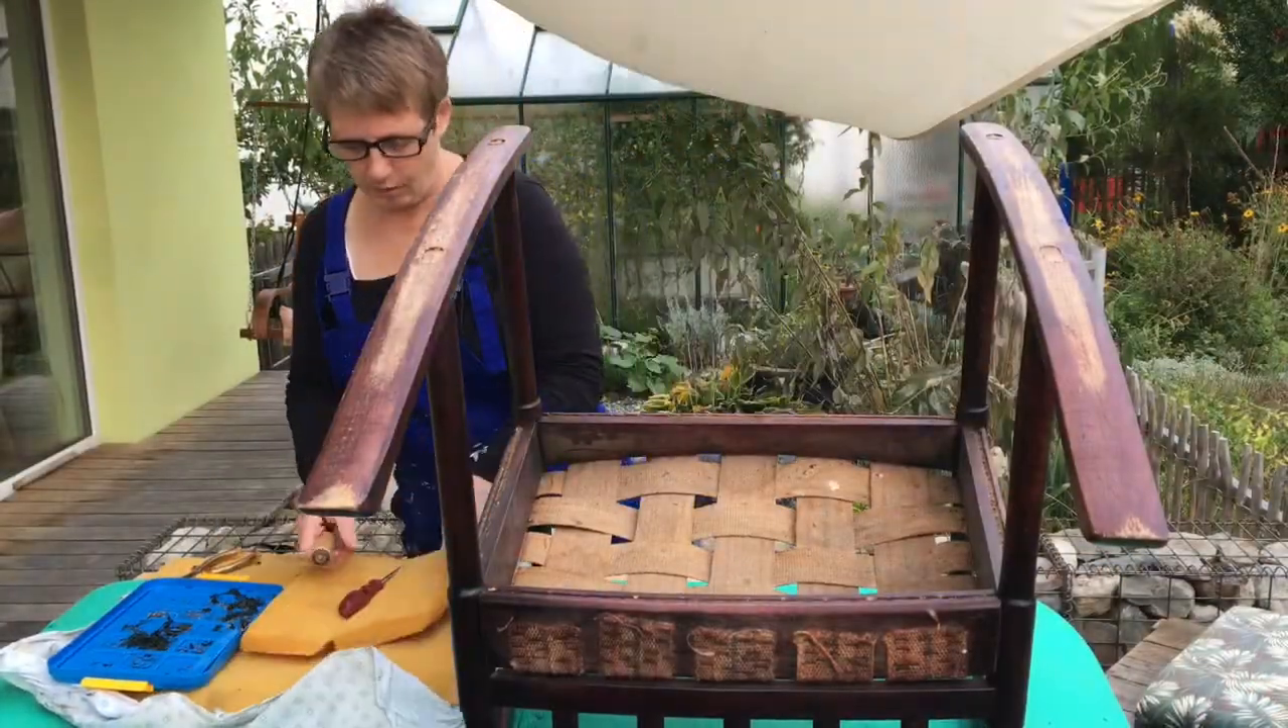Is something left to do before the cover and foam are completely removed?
No.